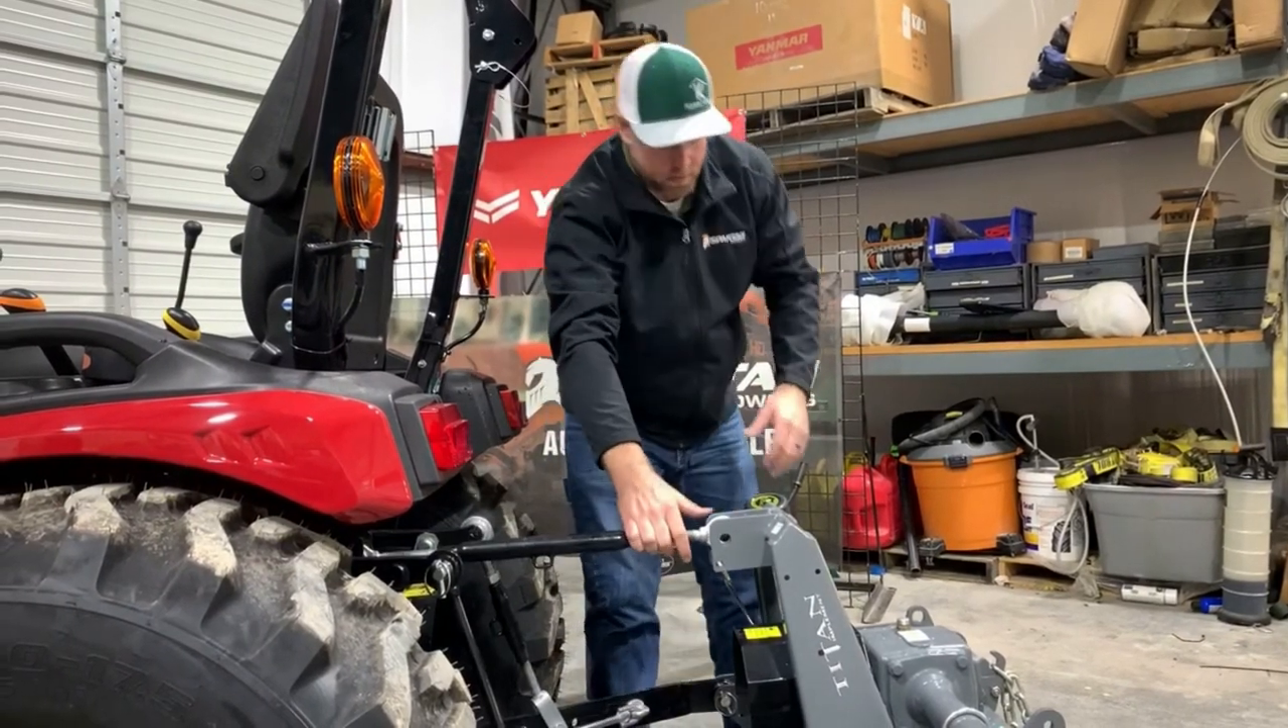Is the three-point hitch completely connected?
No.